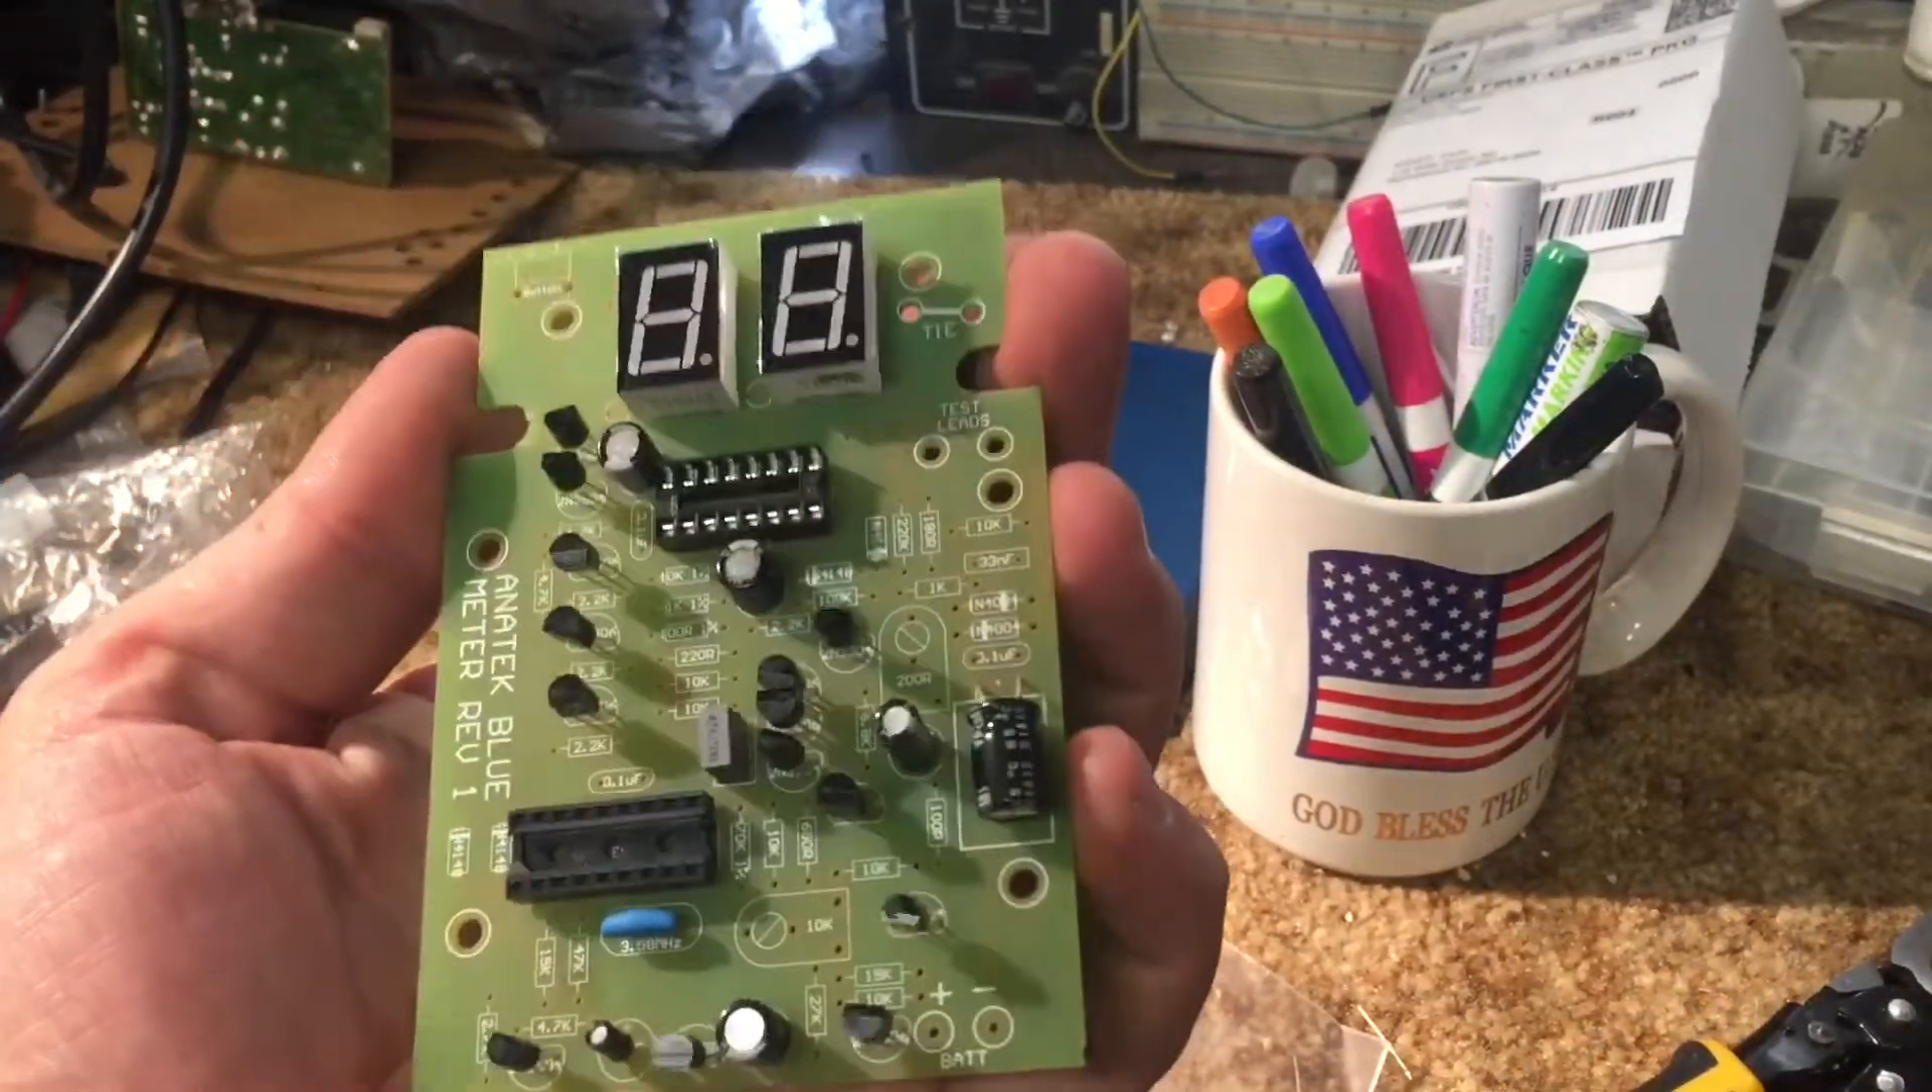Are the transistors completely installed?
Yes.